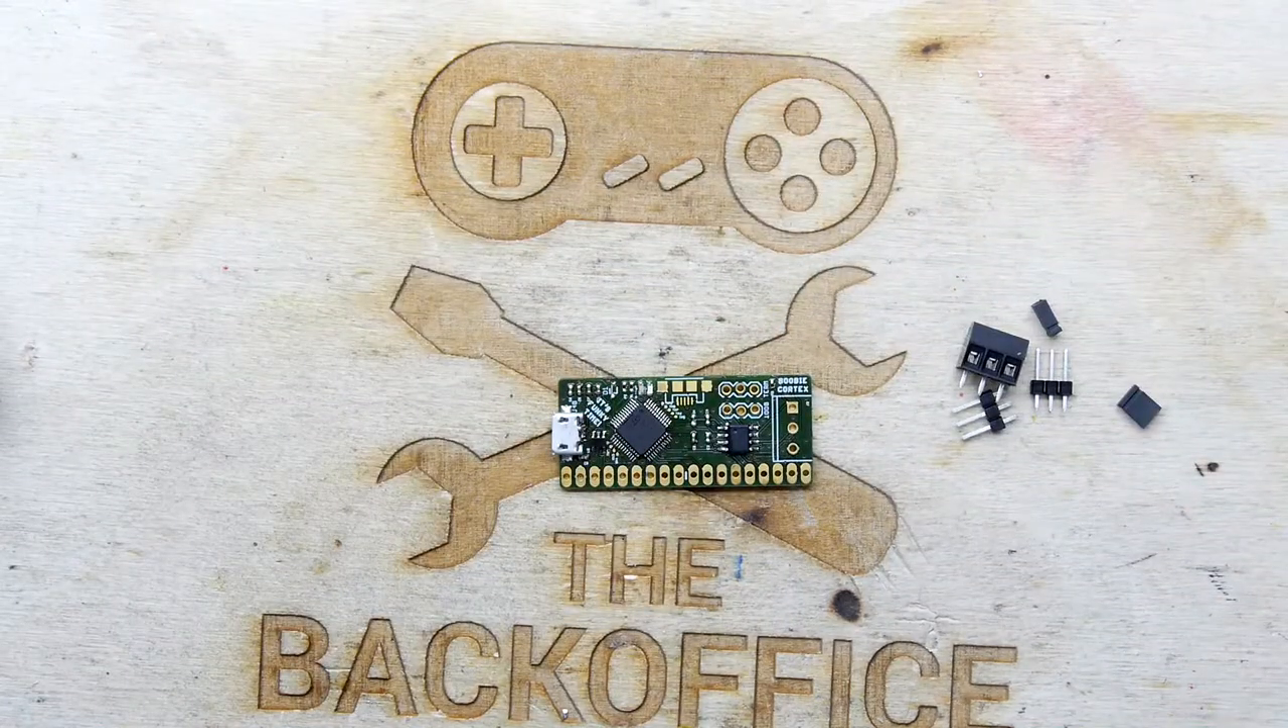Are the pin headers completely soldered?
No.